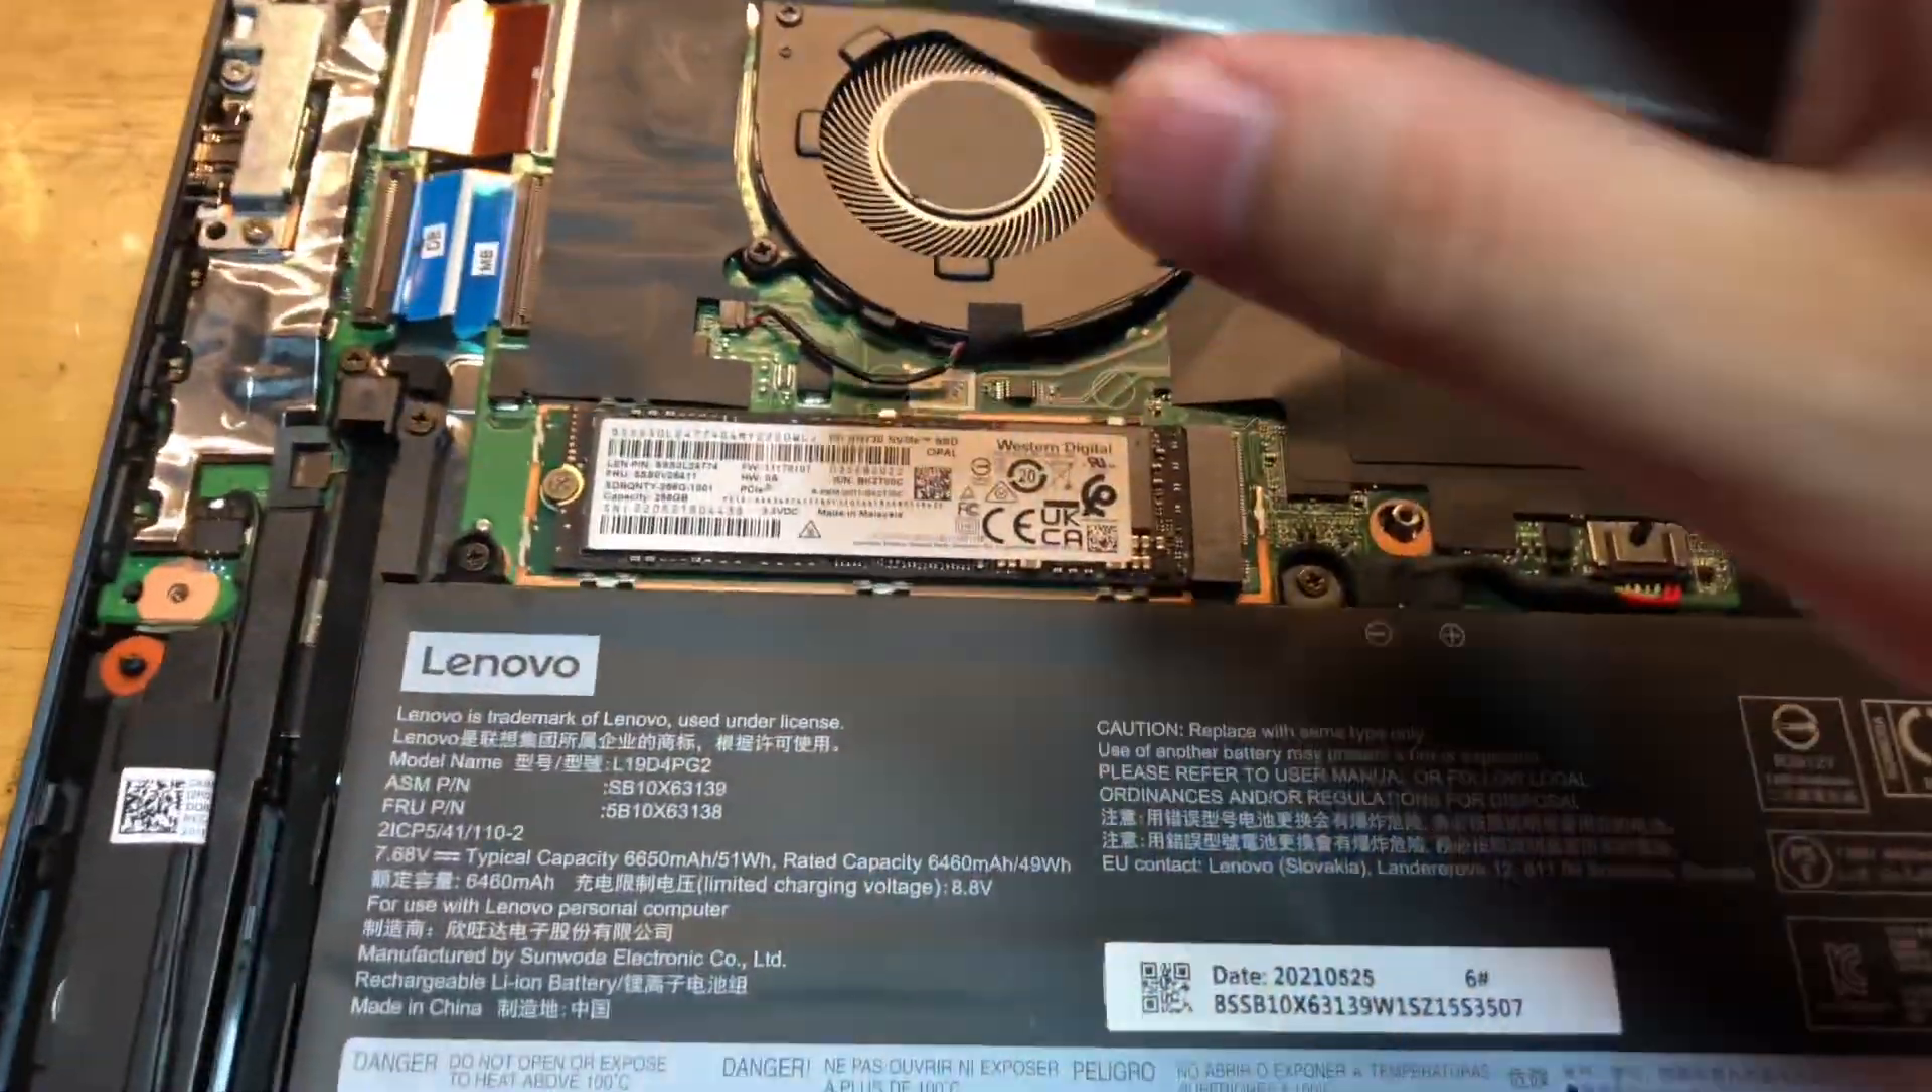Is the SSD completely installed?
Yes.